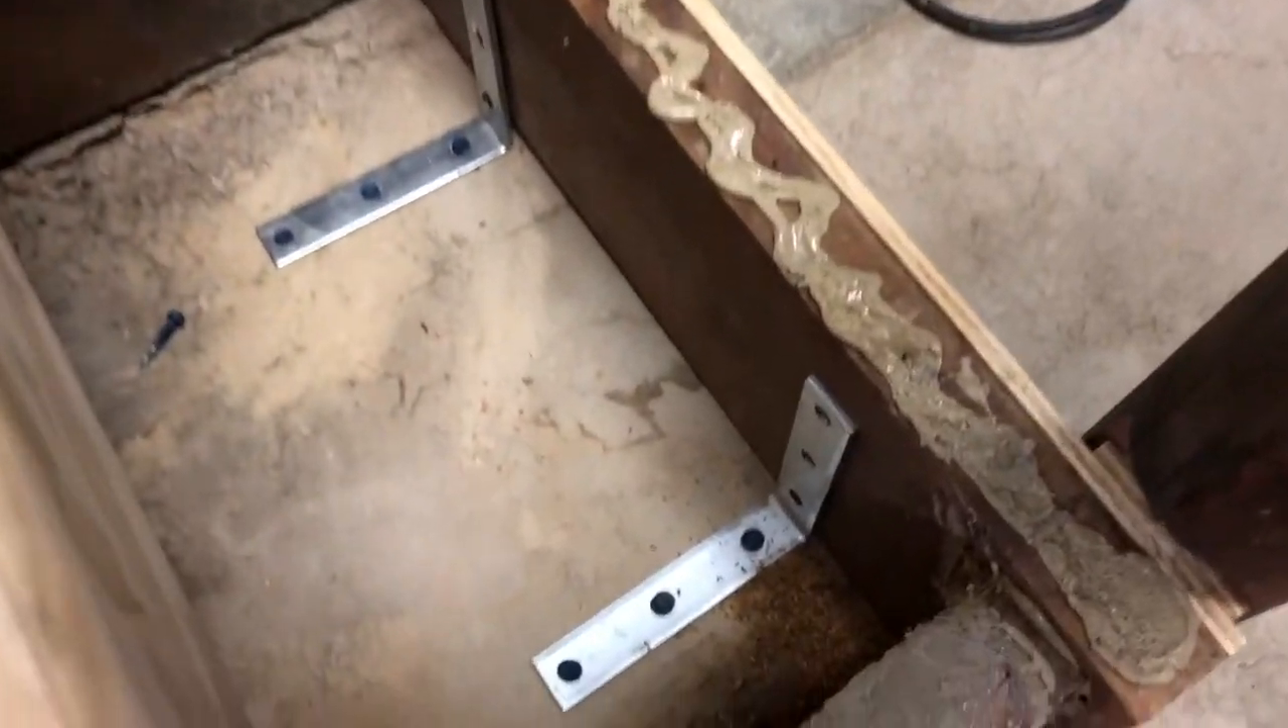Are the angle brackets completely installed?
Yes.